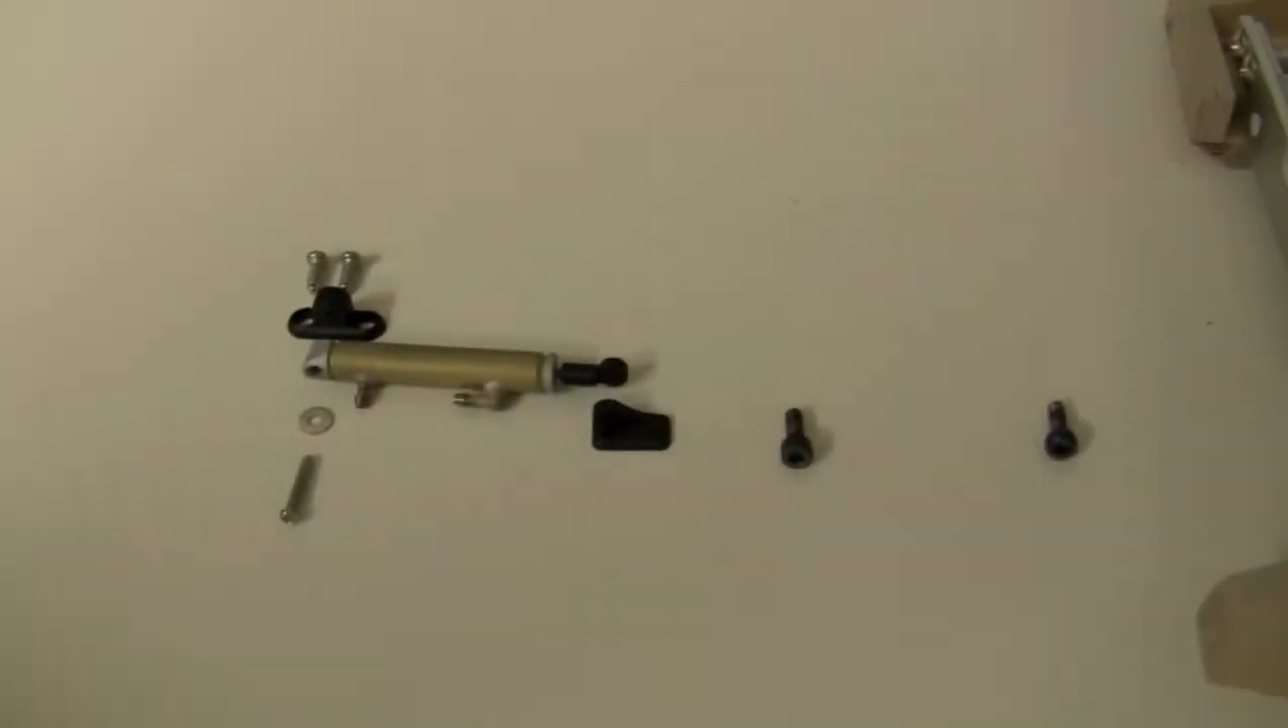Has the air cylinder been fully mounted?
No.